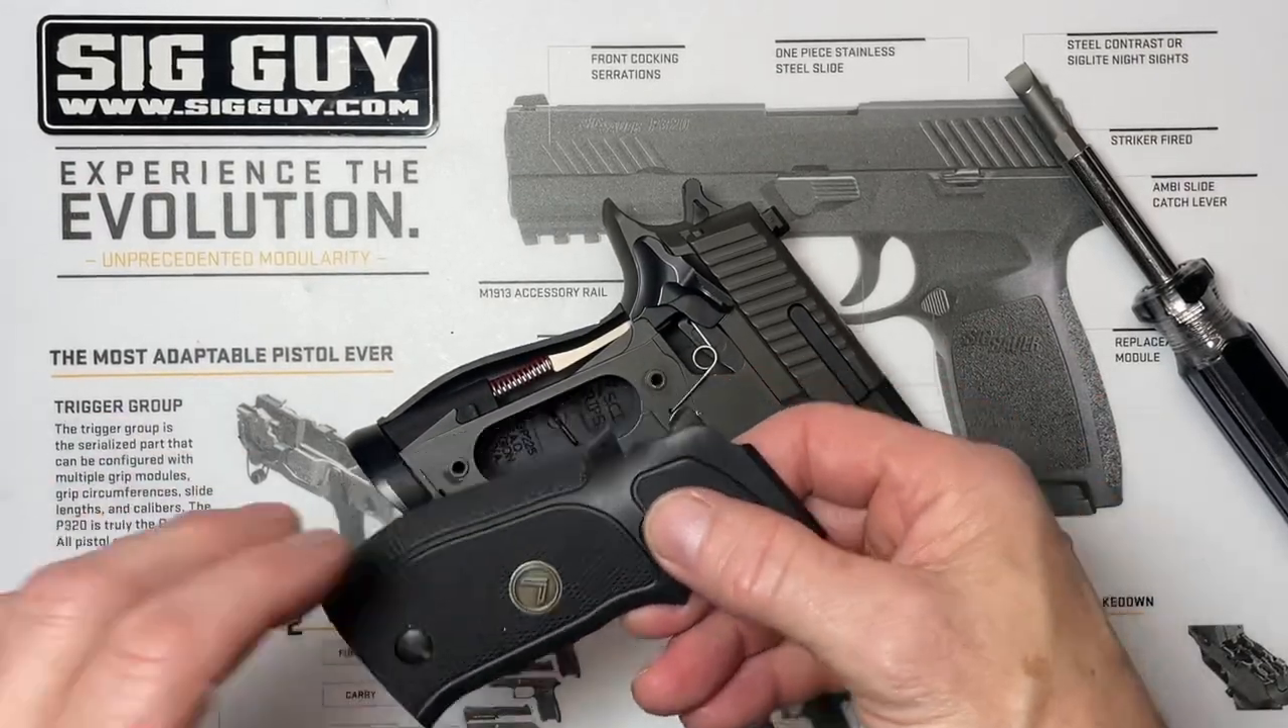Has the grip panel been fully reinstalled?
No.